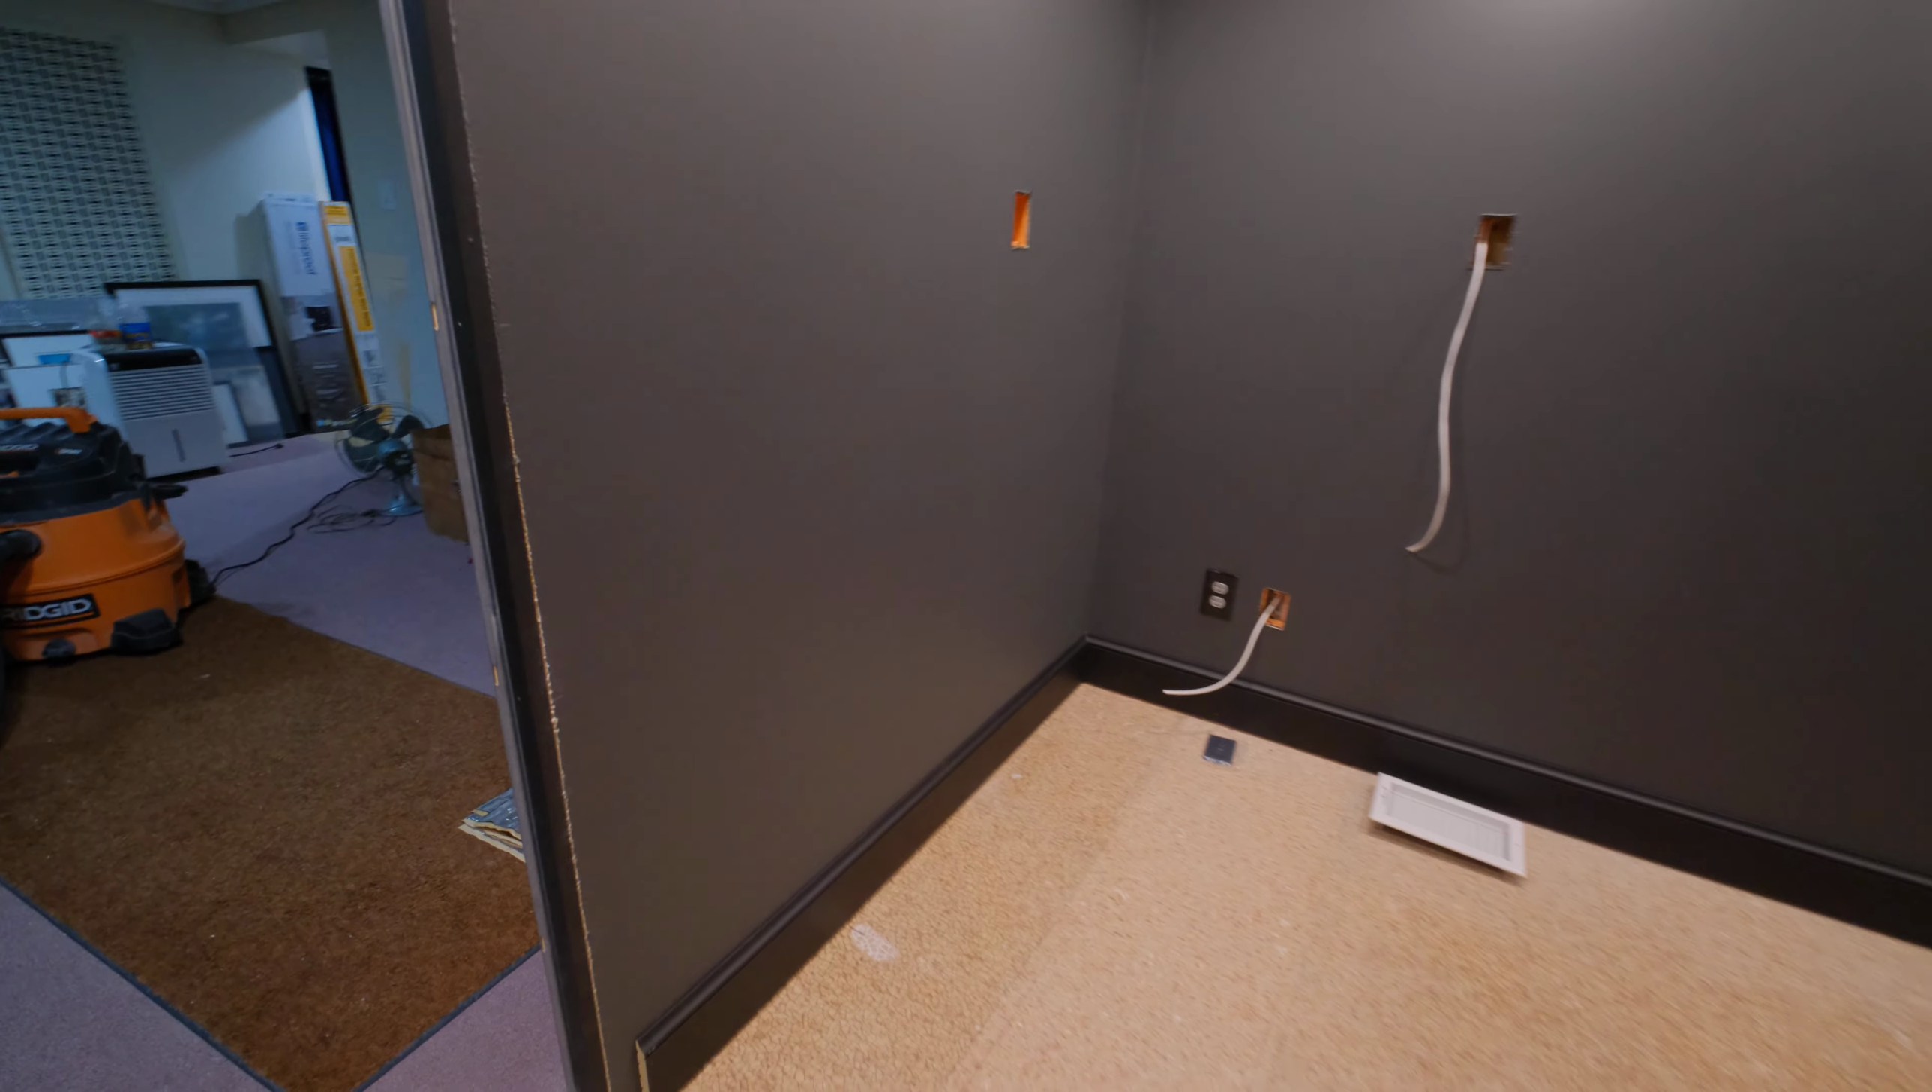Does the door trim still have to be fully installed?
Yes.